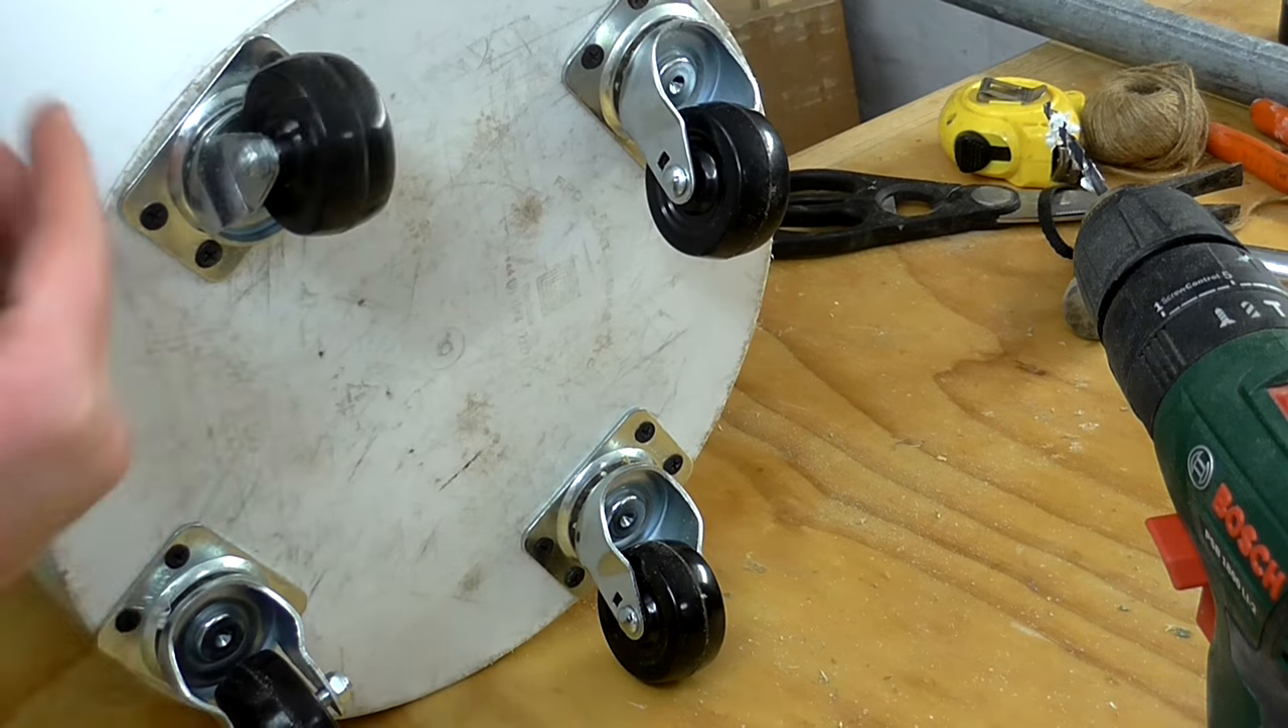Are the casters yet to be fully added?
No.